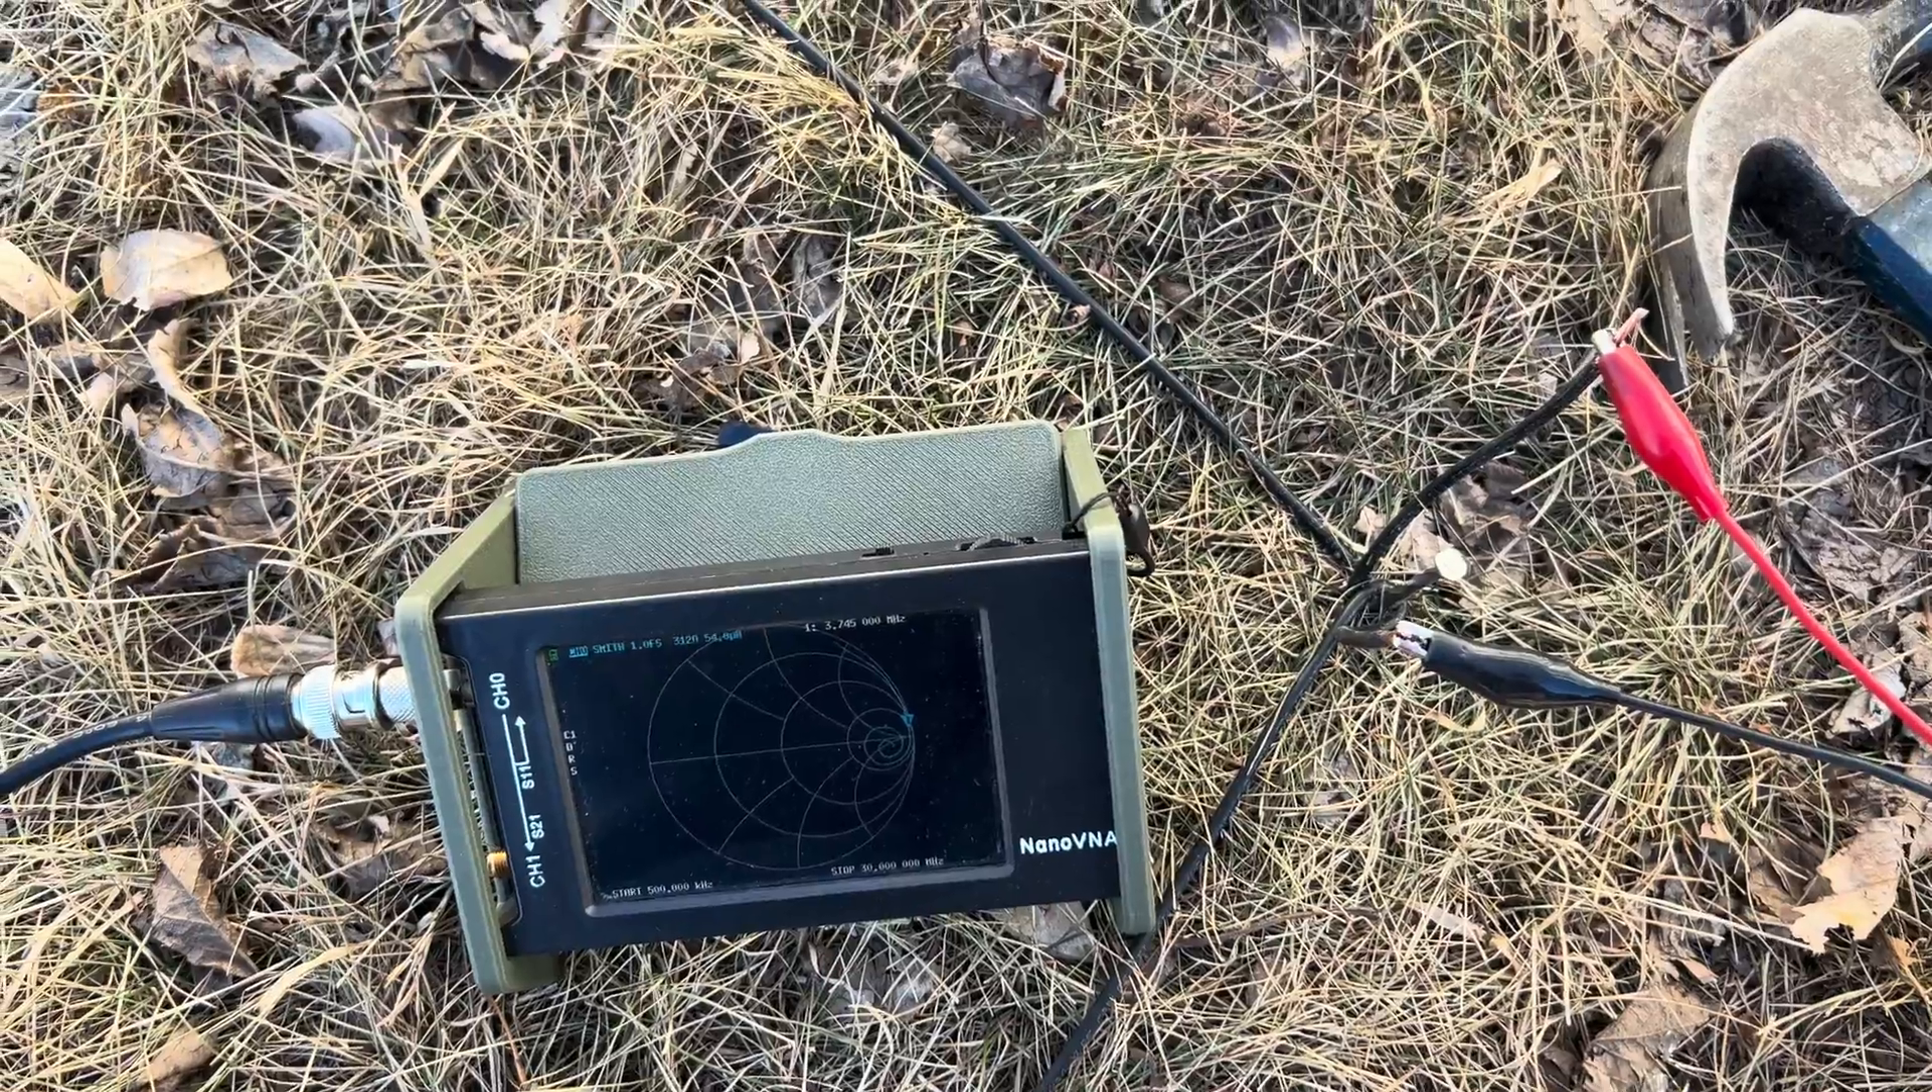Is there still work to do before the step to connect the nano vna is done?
No.